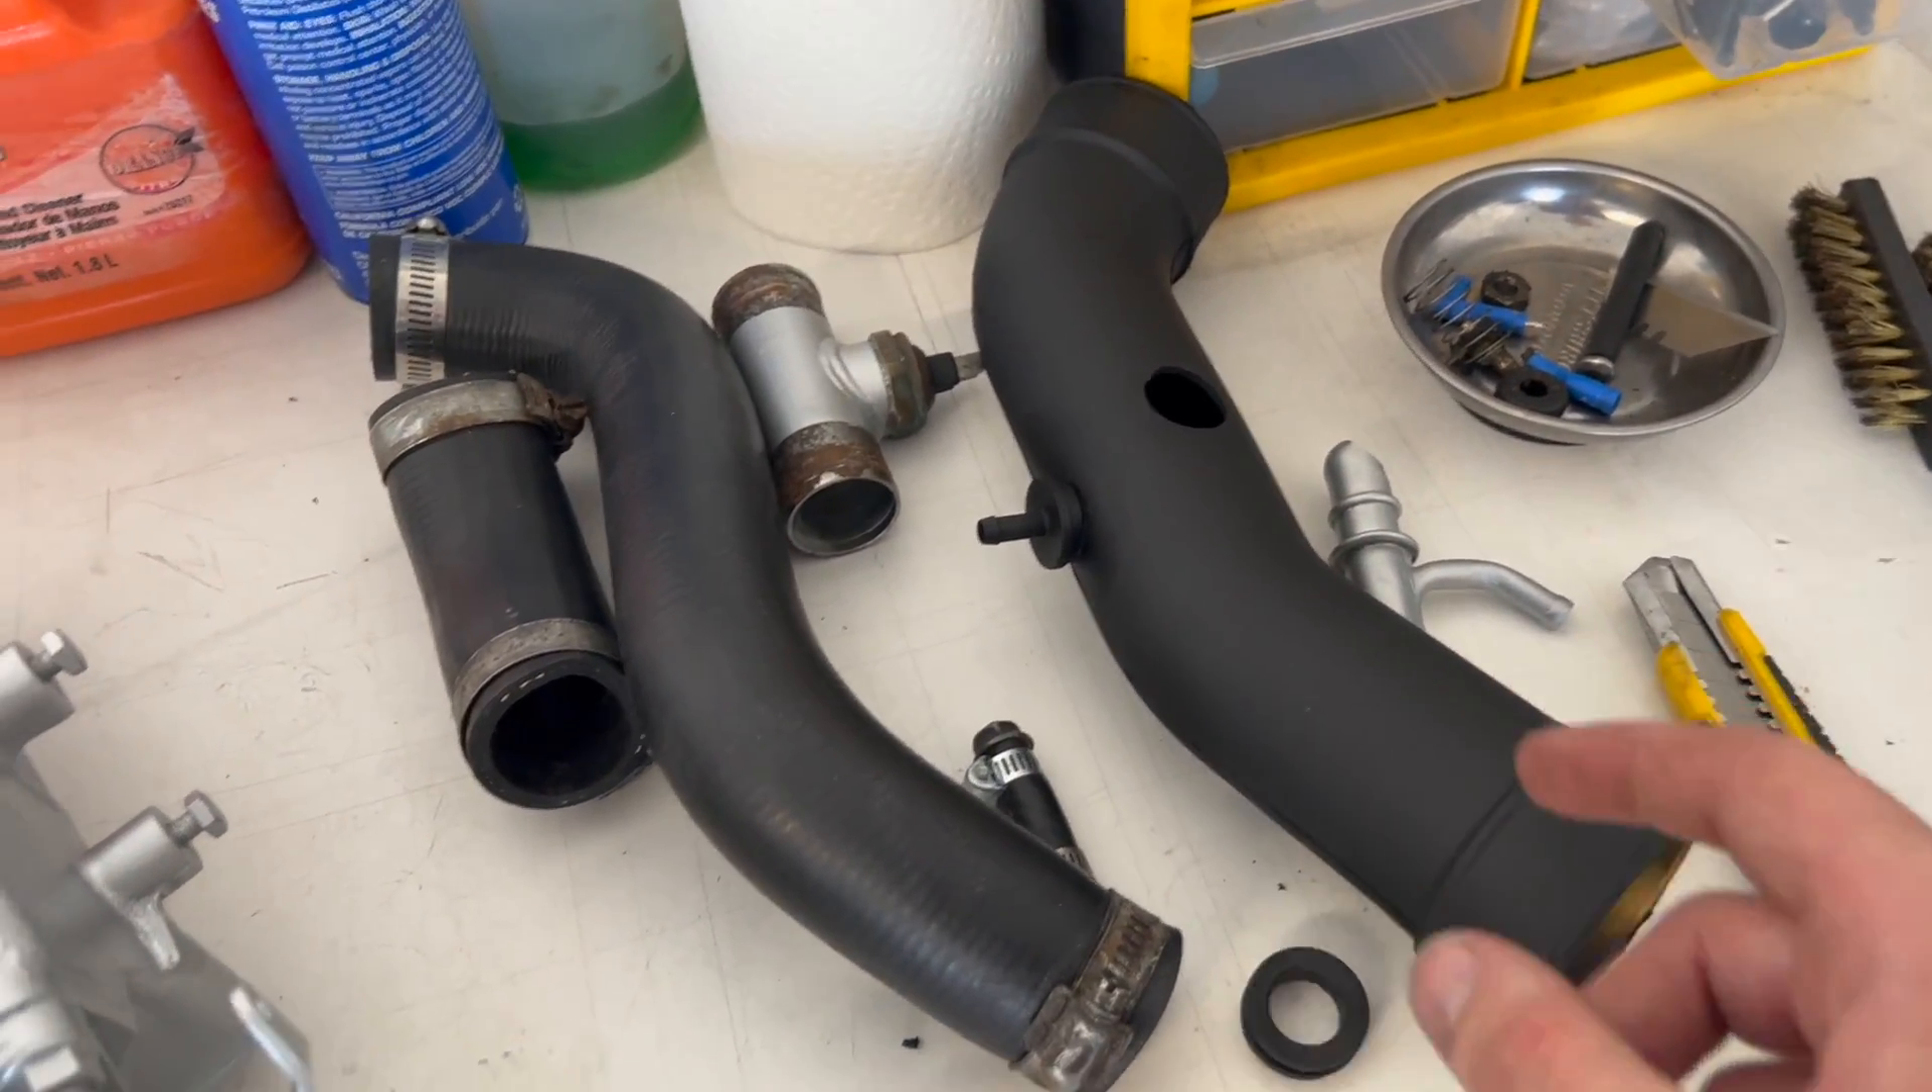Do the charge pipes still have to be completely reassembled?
Yes.